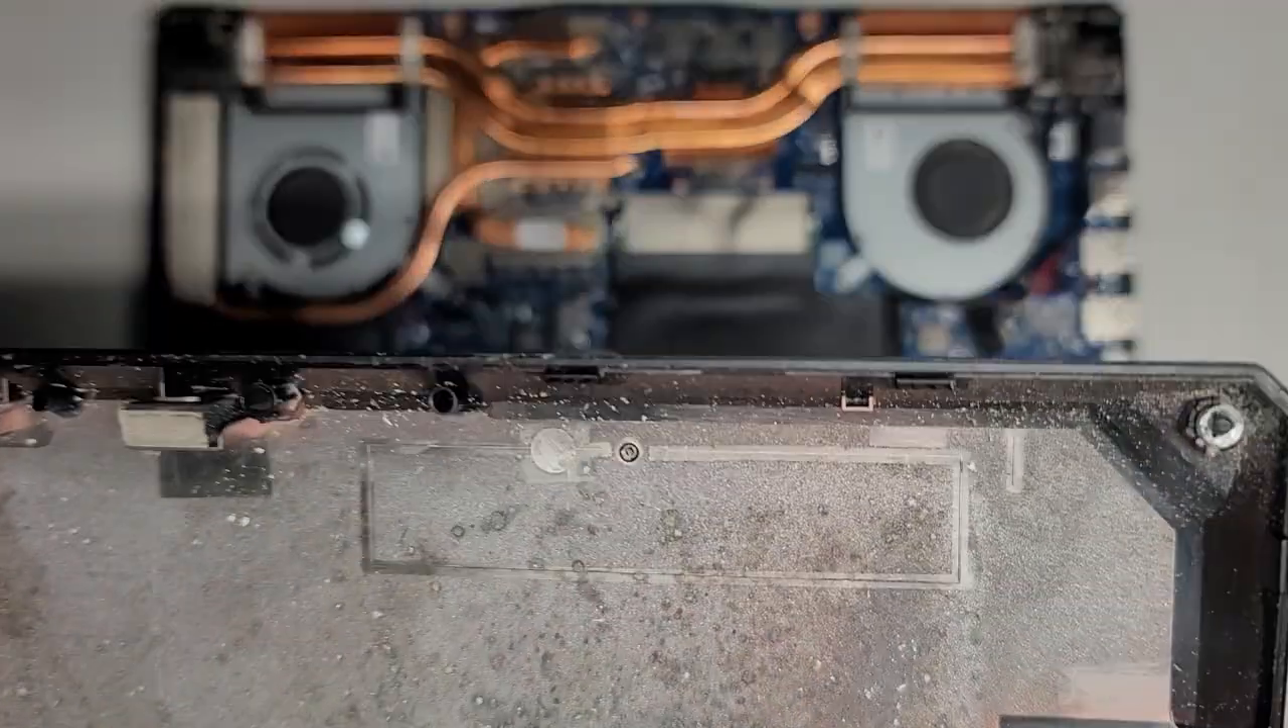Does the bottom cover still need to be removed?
No.